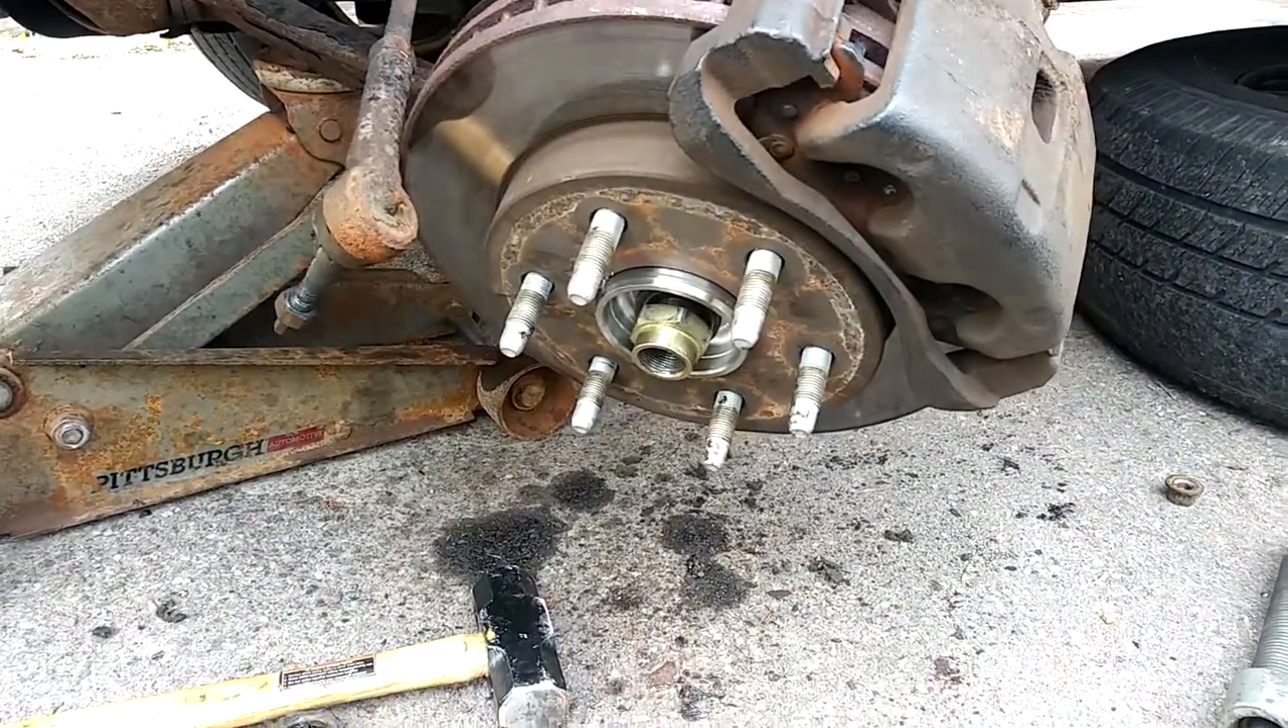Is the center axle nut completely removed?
No.